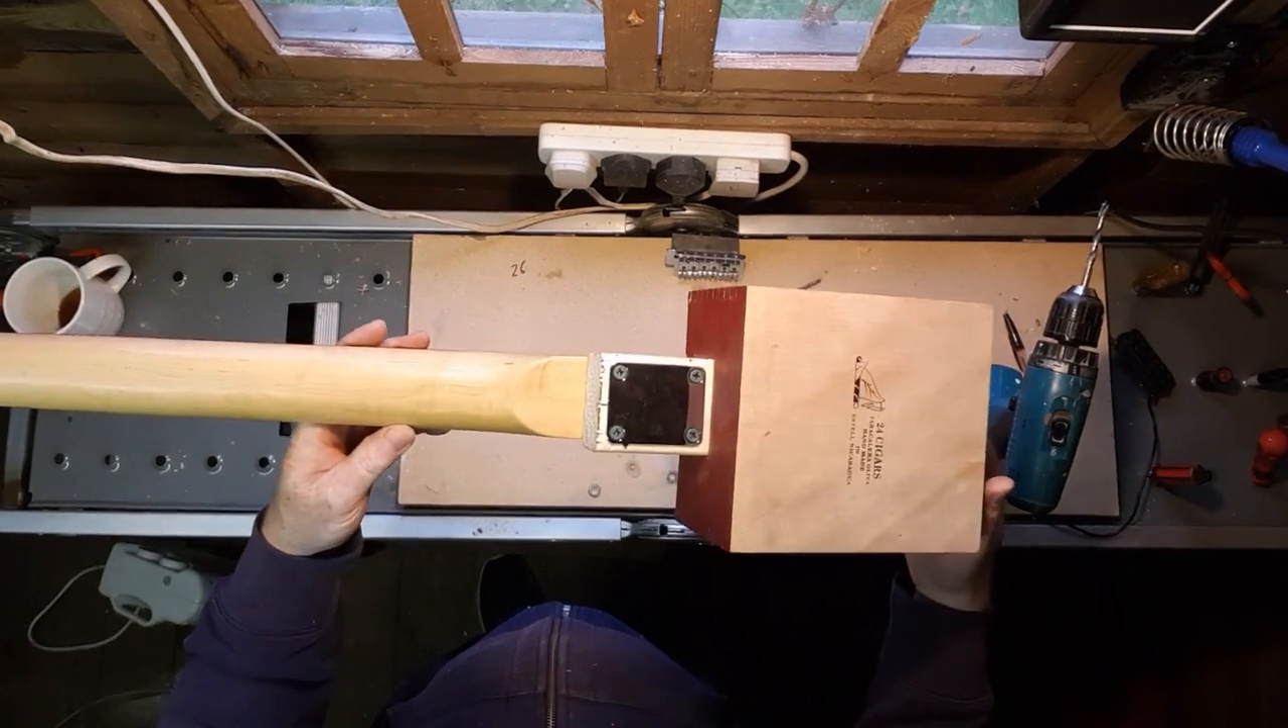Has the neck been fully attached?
Yes.